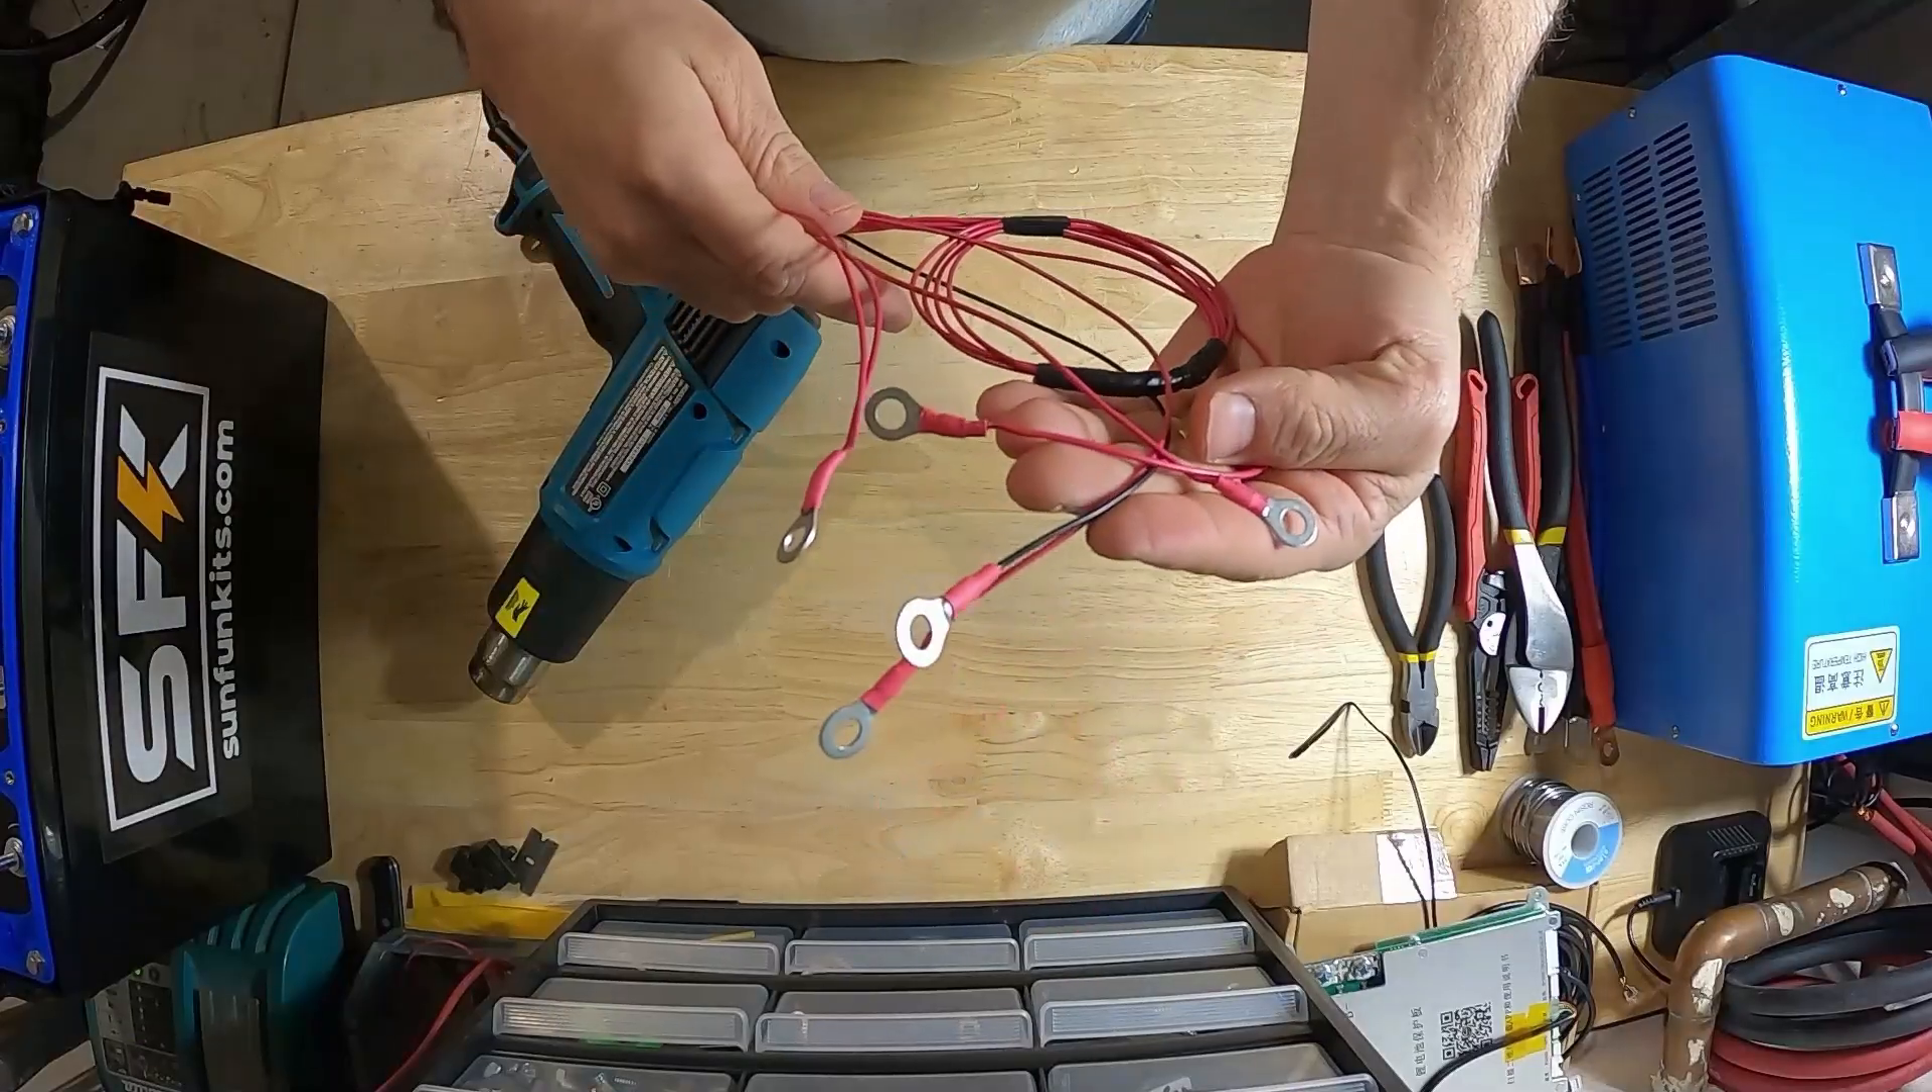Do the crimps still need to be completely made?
No.